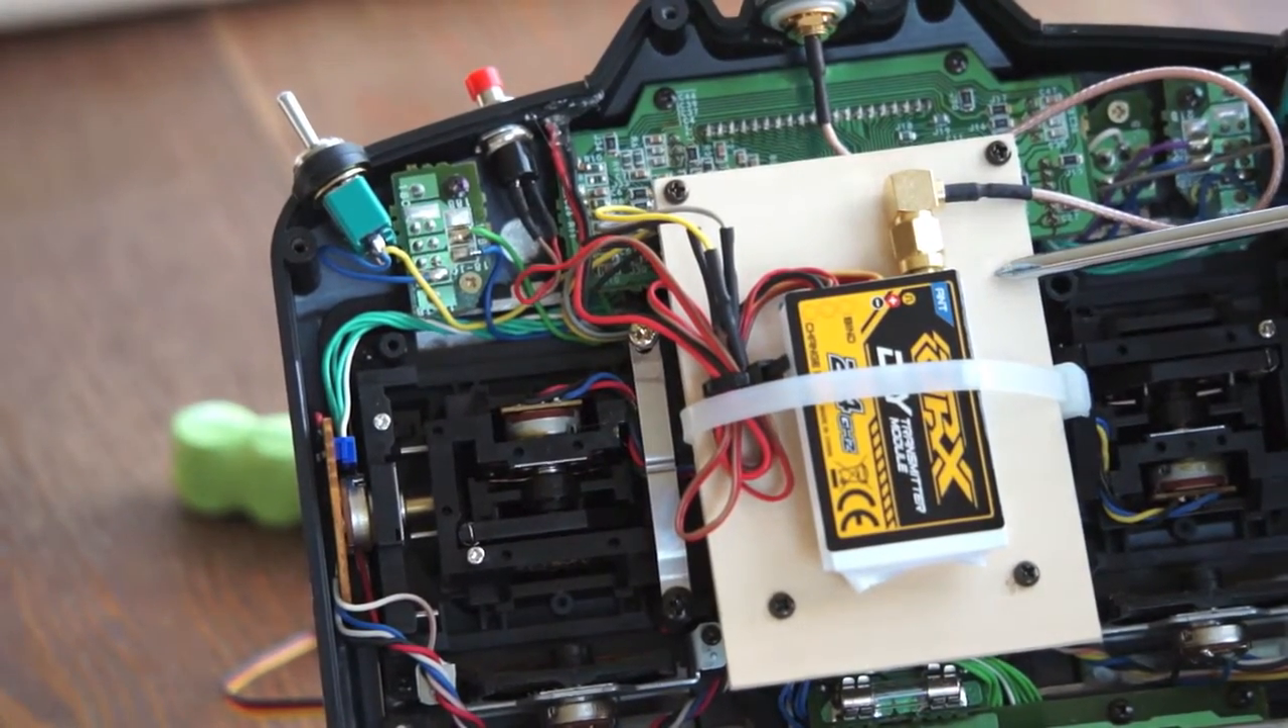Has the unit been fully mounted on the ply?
Yes.